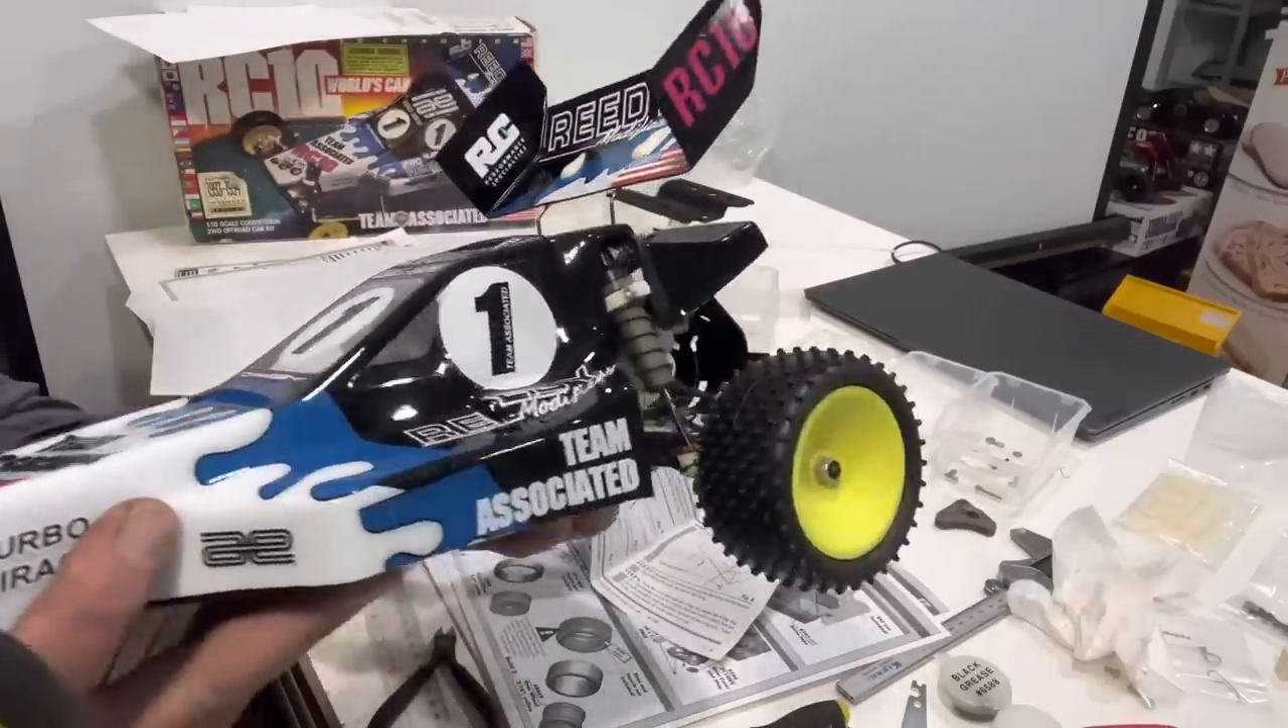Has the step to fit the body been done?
Yes.